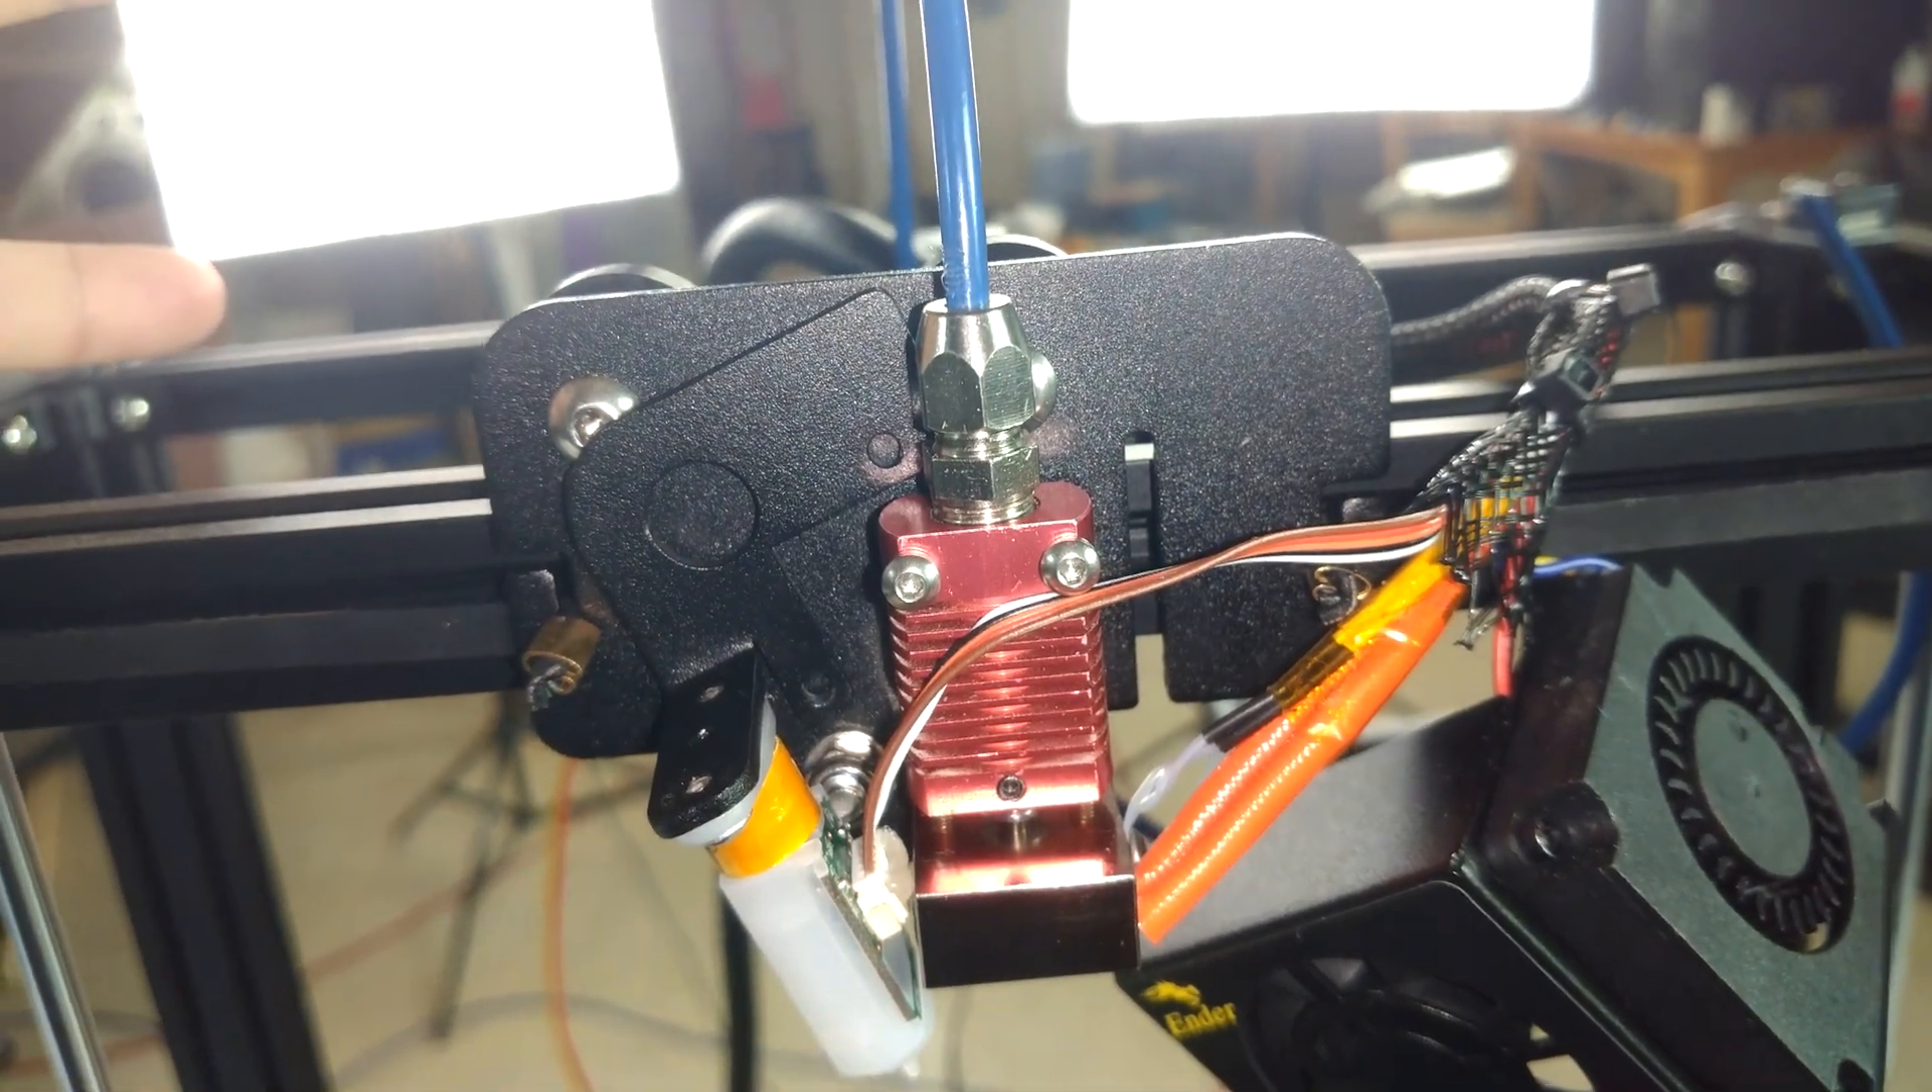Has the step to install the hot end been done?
Yes.